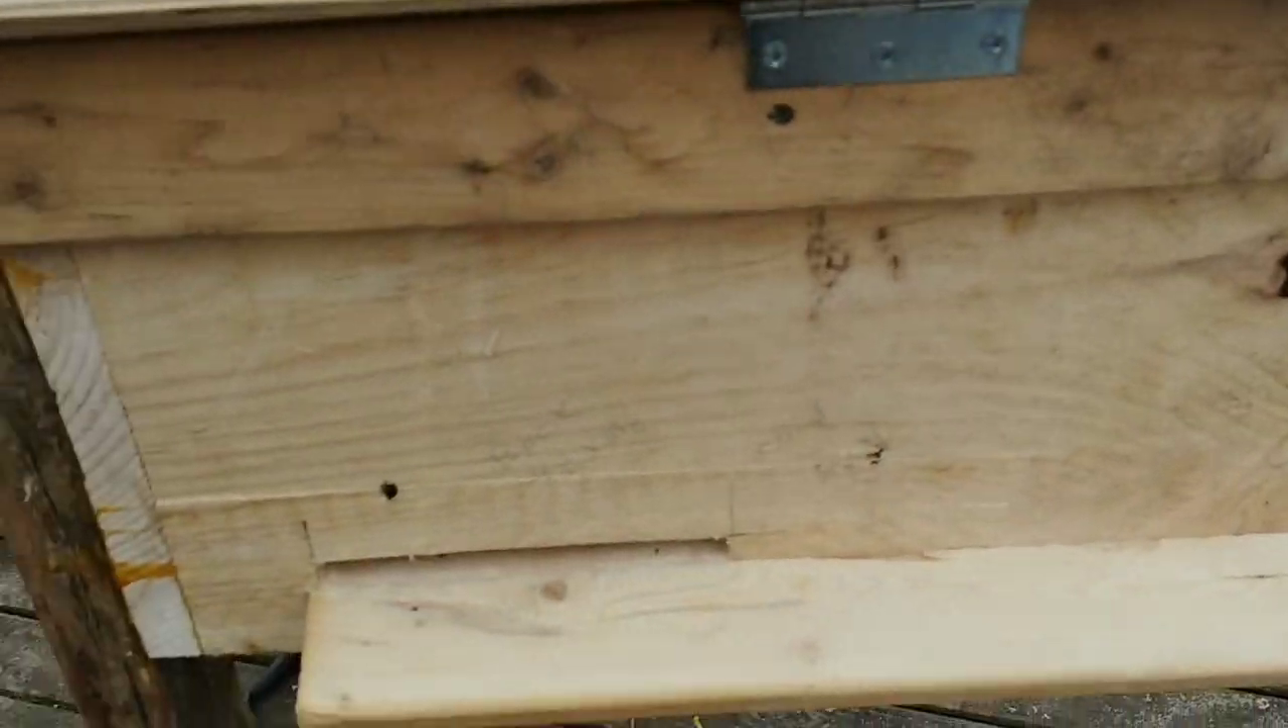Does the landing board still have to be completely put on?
No.